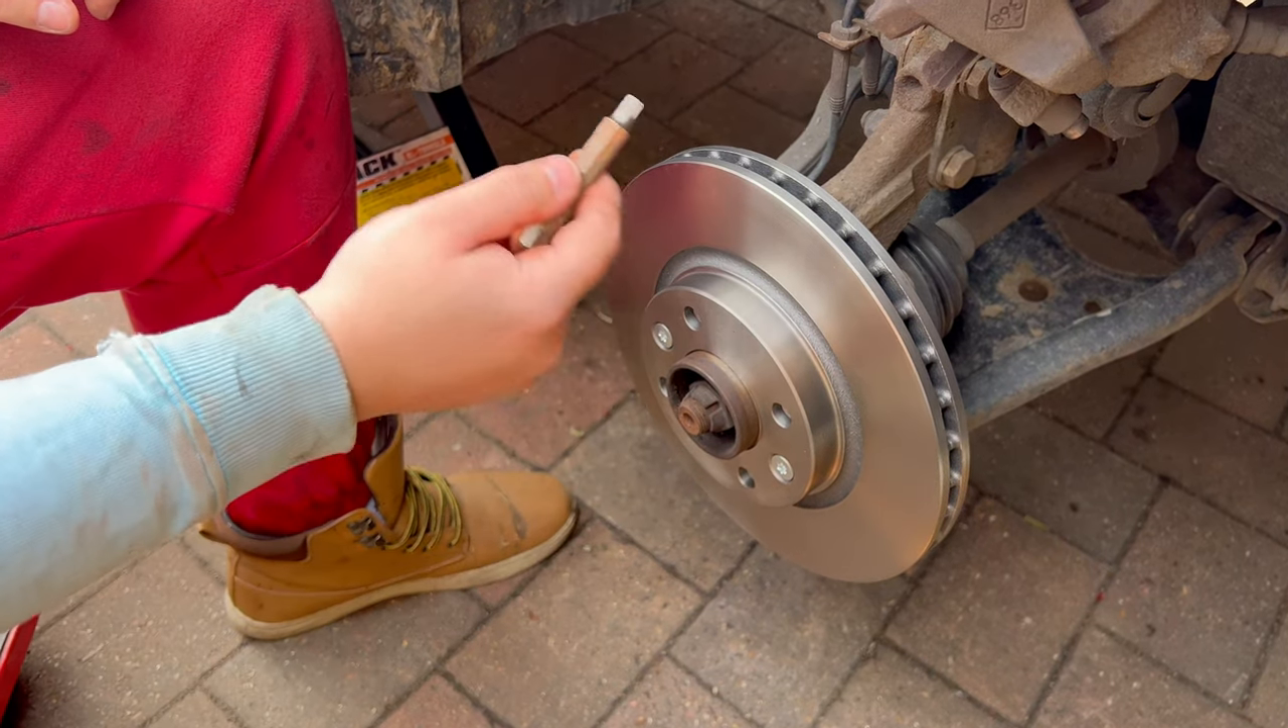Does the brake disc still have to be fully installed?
No.